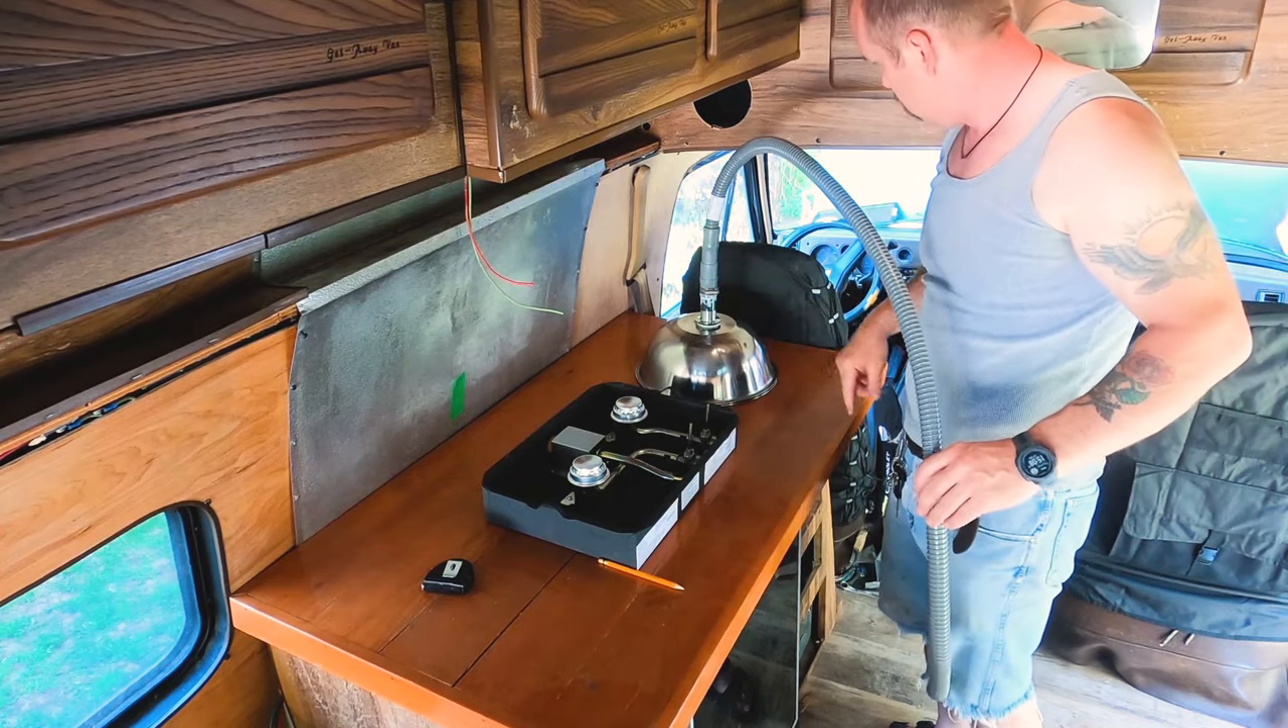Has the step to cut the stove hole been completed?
No.